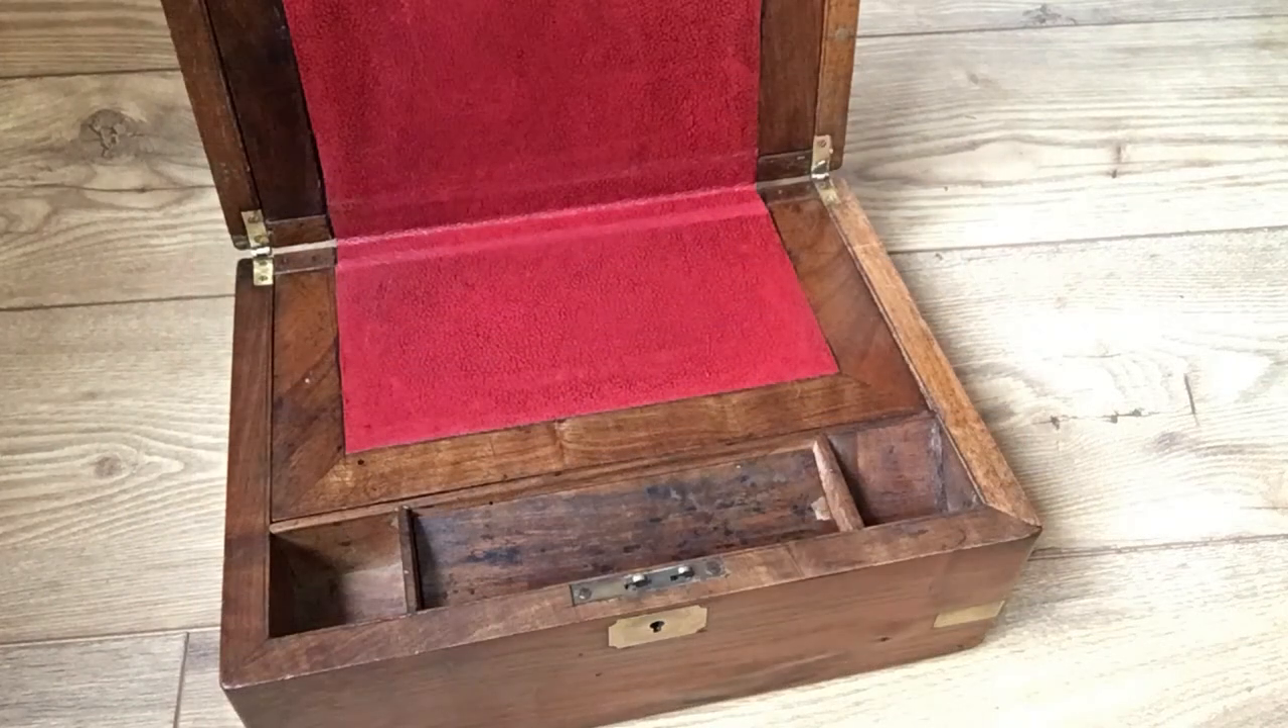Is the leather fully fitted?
Yes.